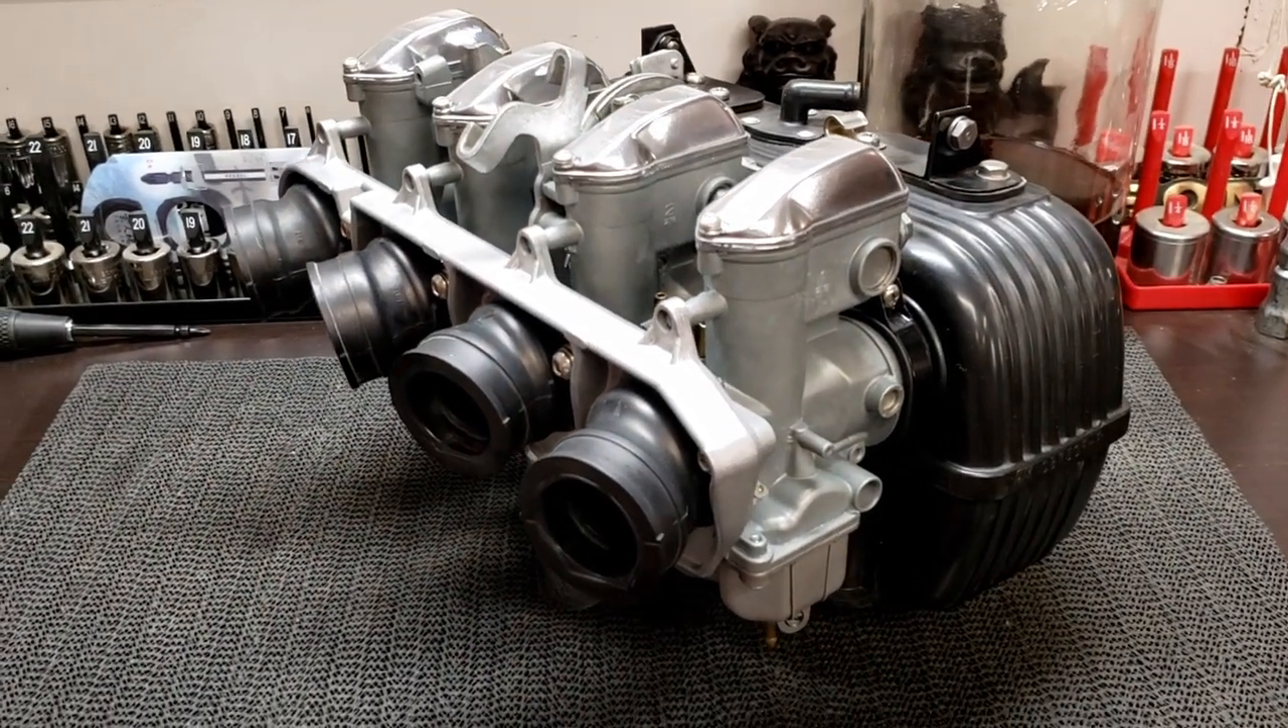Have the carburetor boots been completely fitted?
Yes.